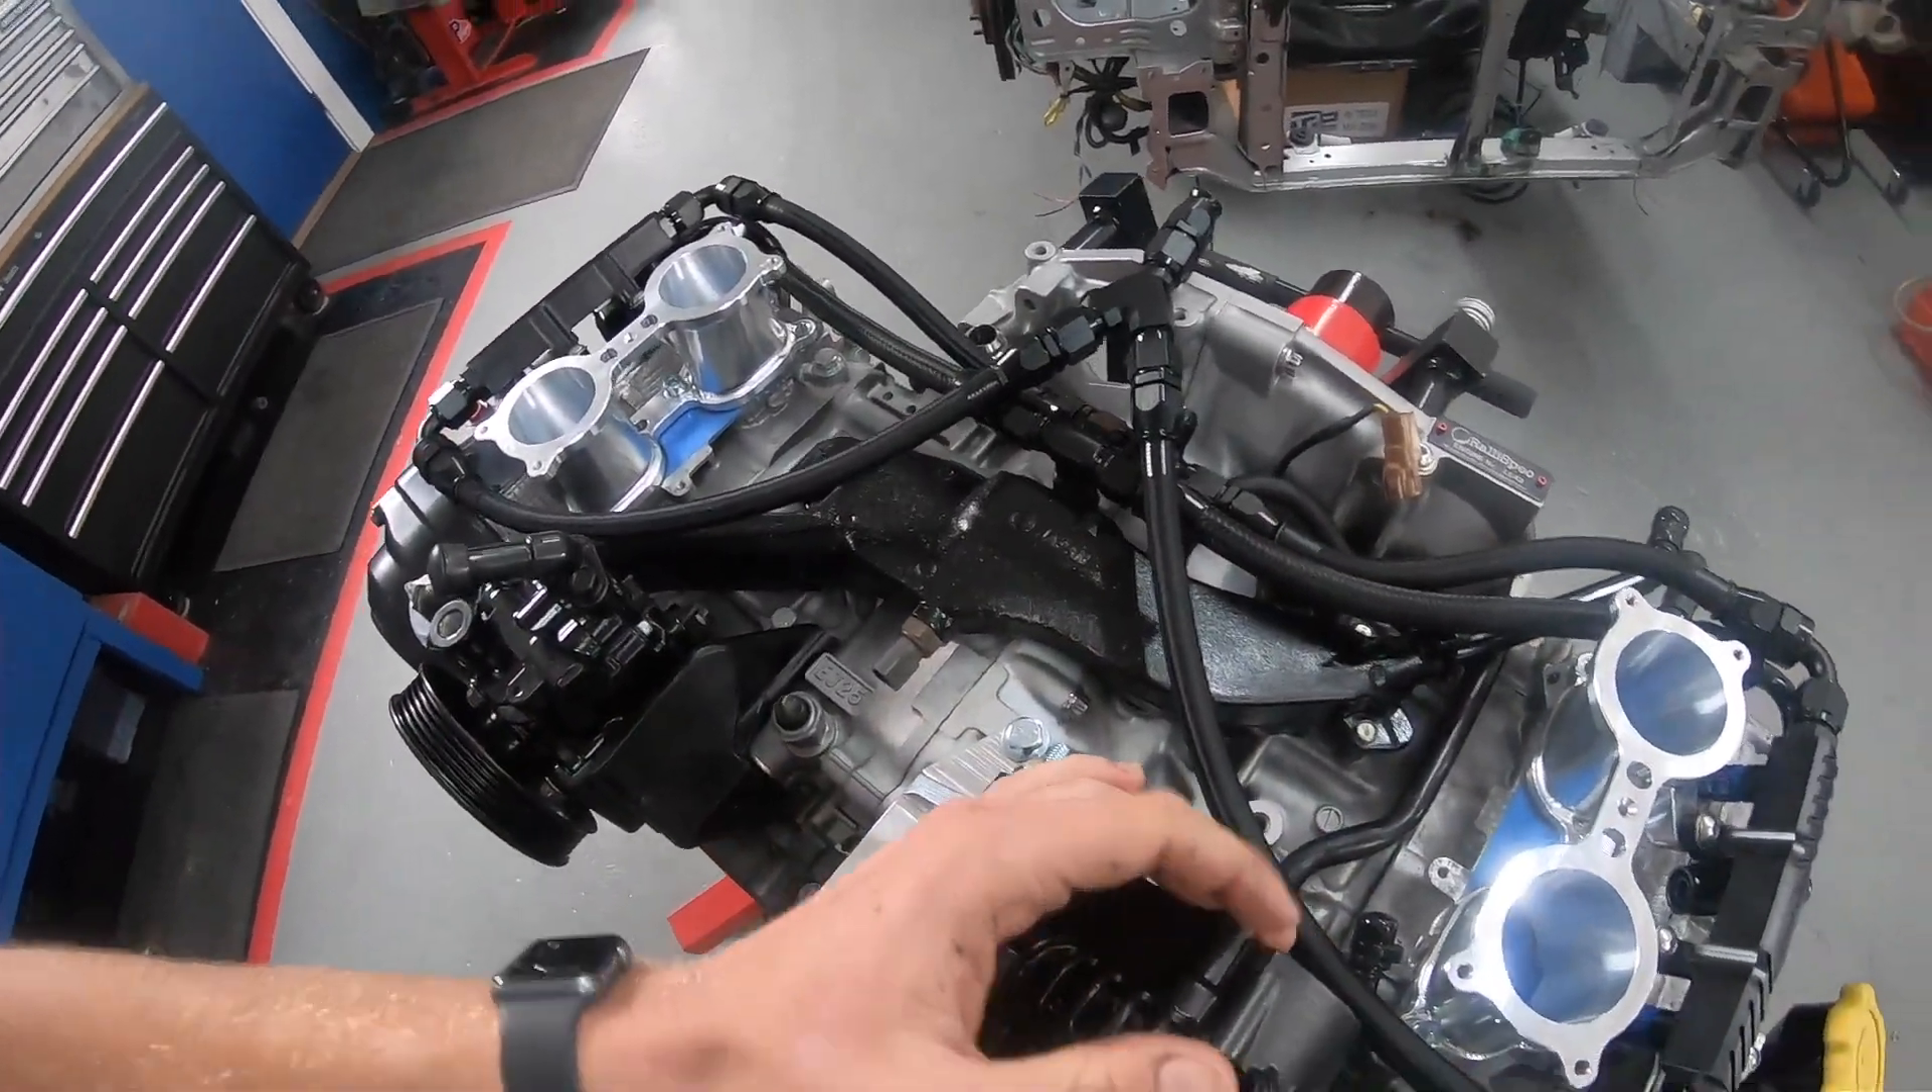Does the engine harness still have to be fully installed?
Yes.